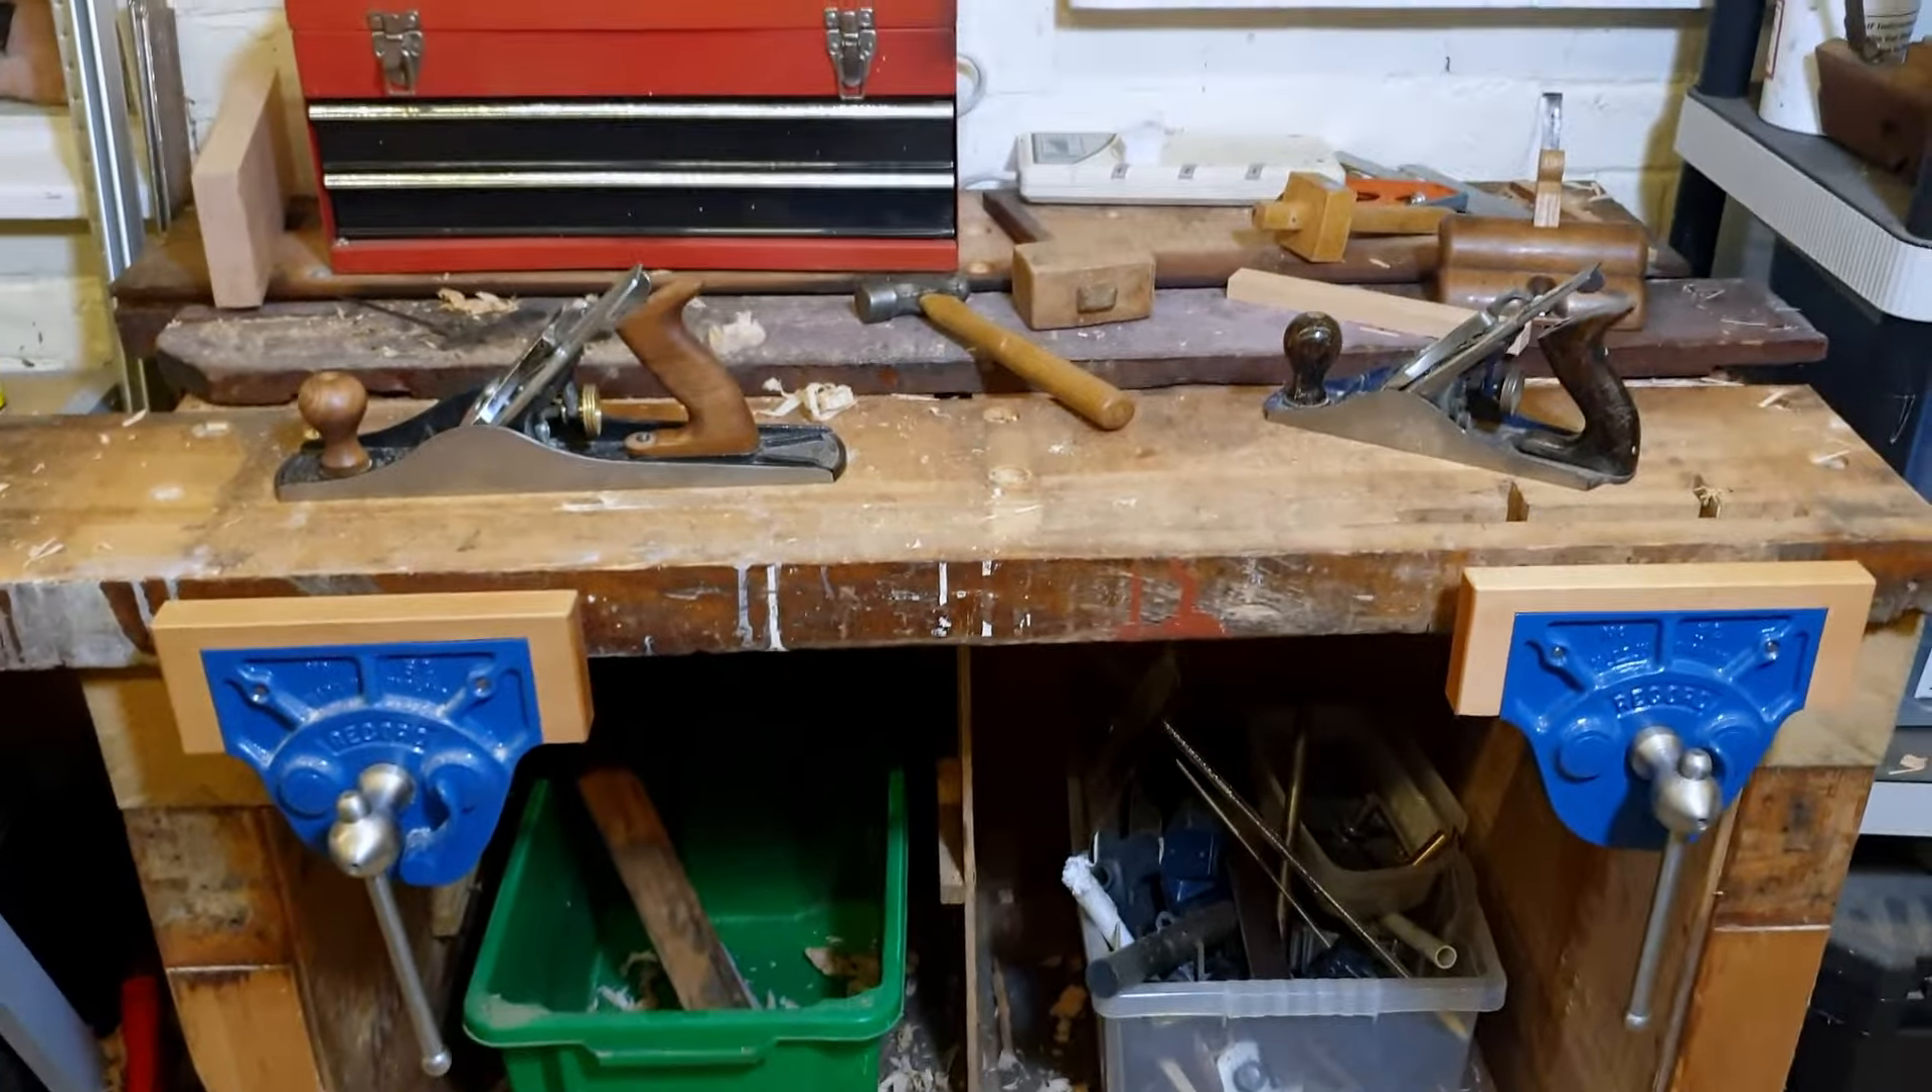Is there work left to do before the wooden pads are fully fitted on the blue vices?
No.